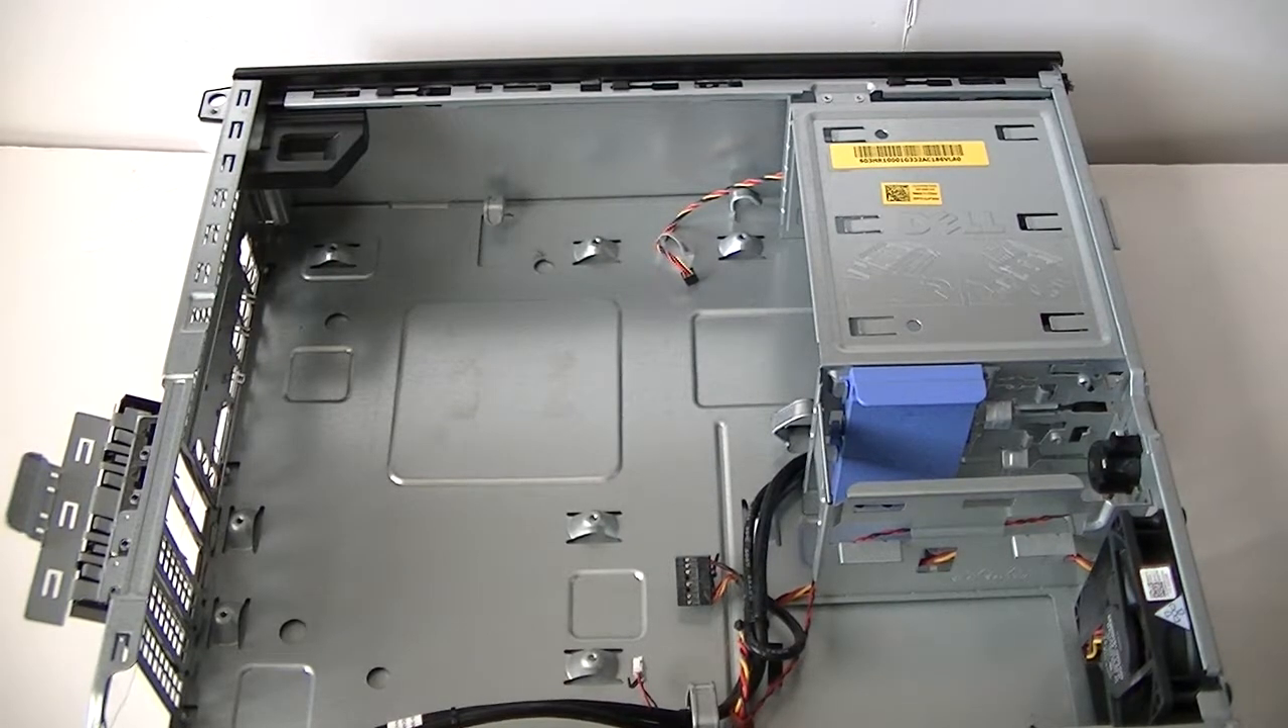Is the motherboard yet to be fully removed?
No.